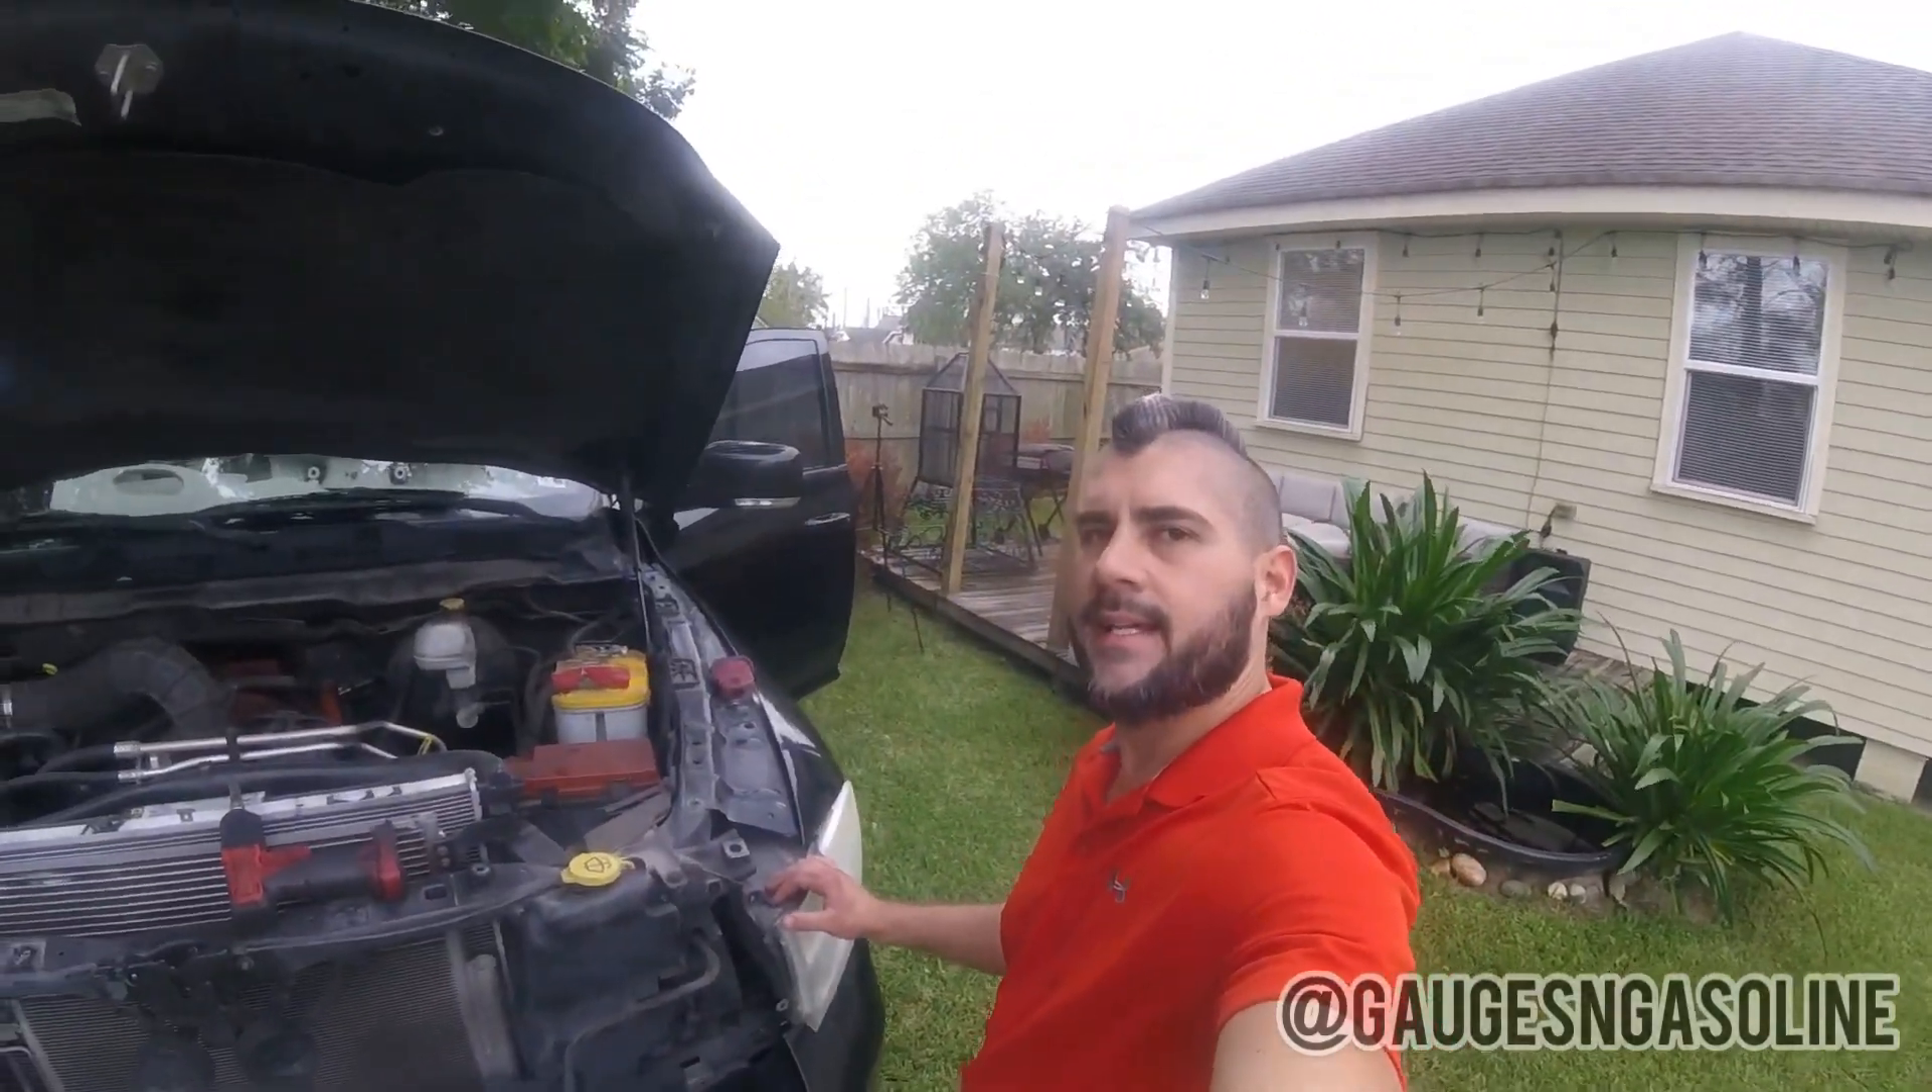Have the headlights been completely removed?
No.